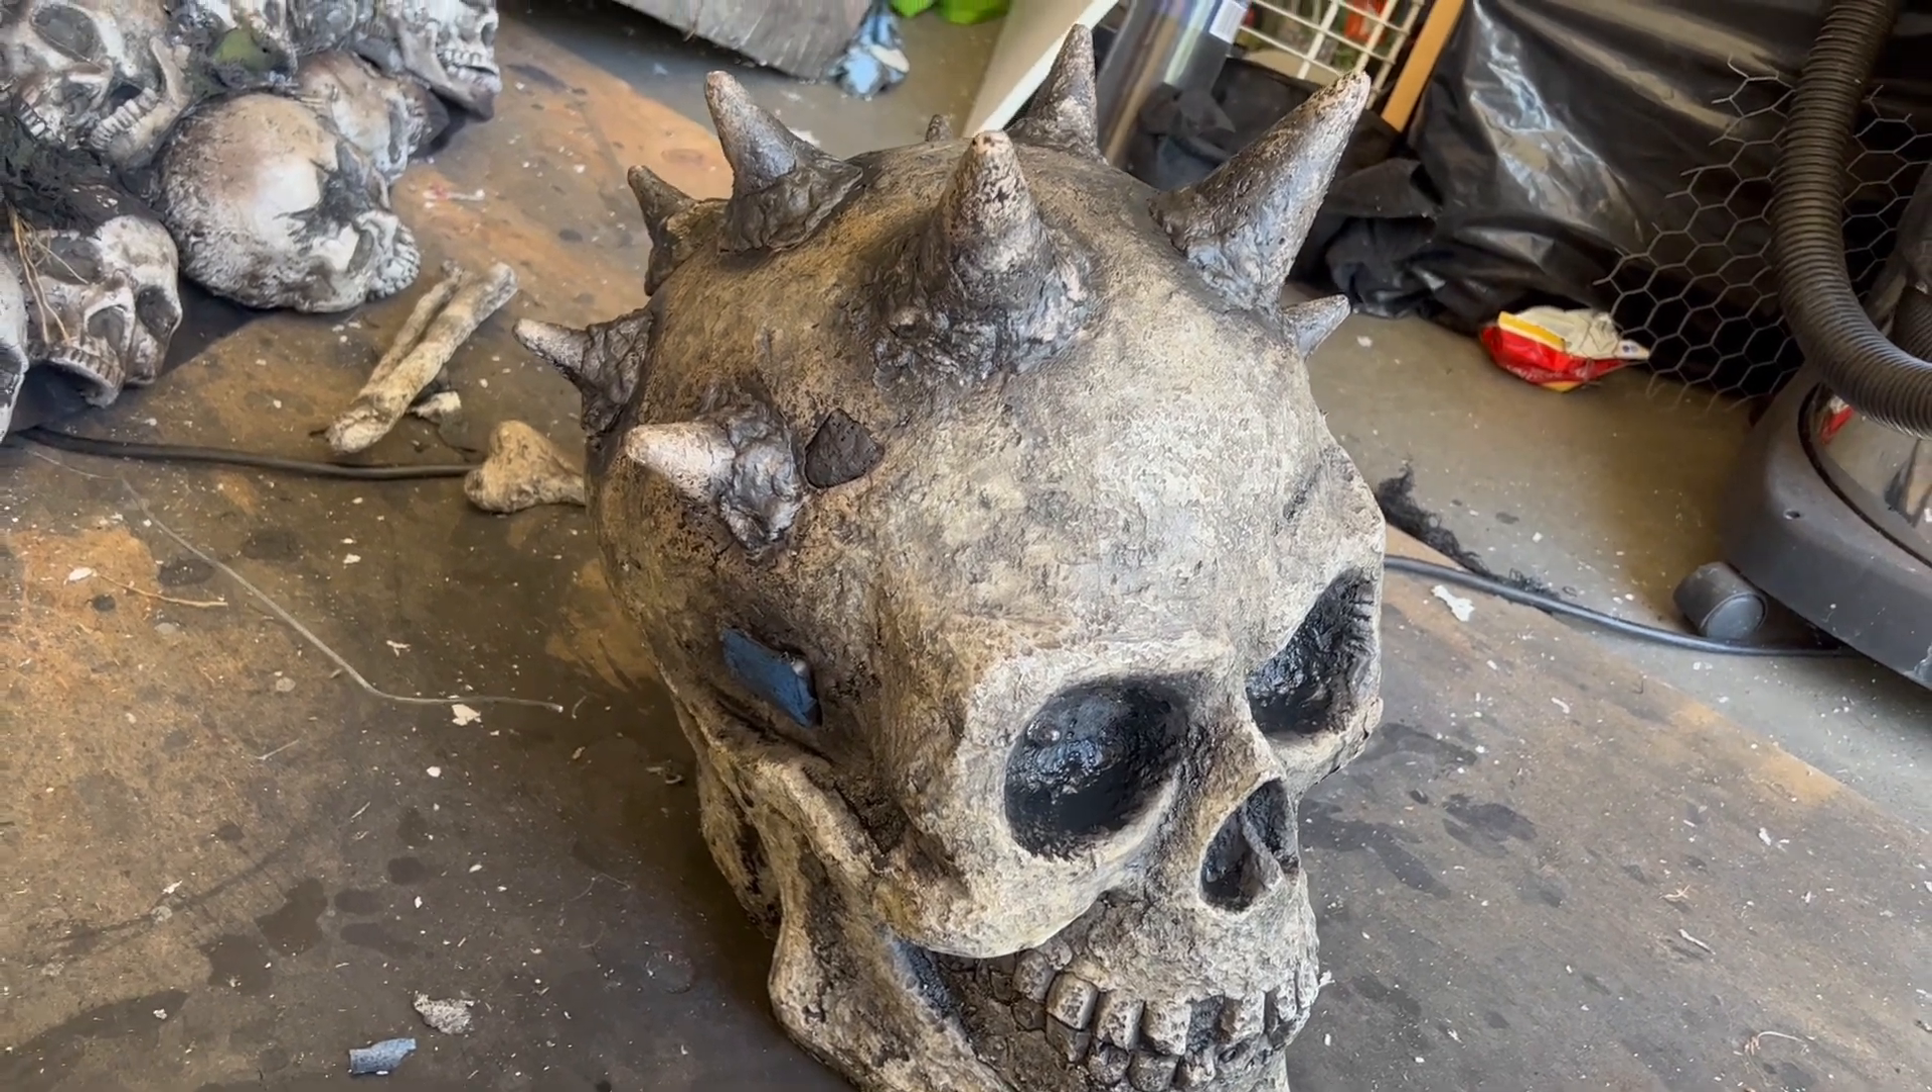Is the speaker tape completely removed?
No.